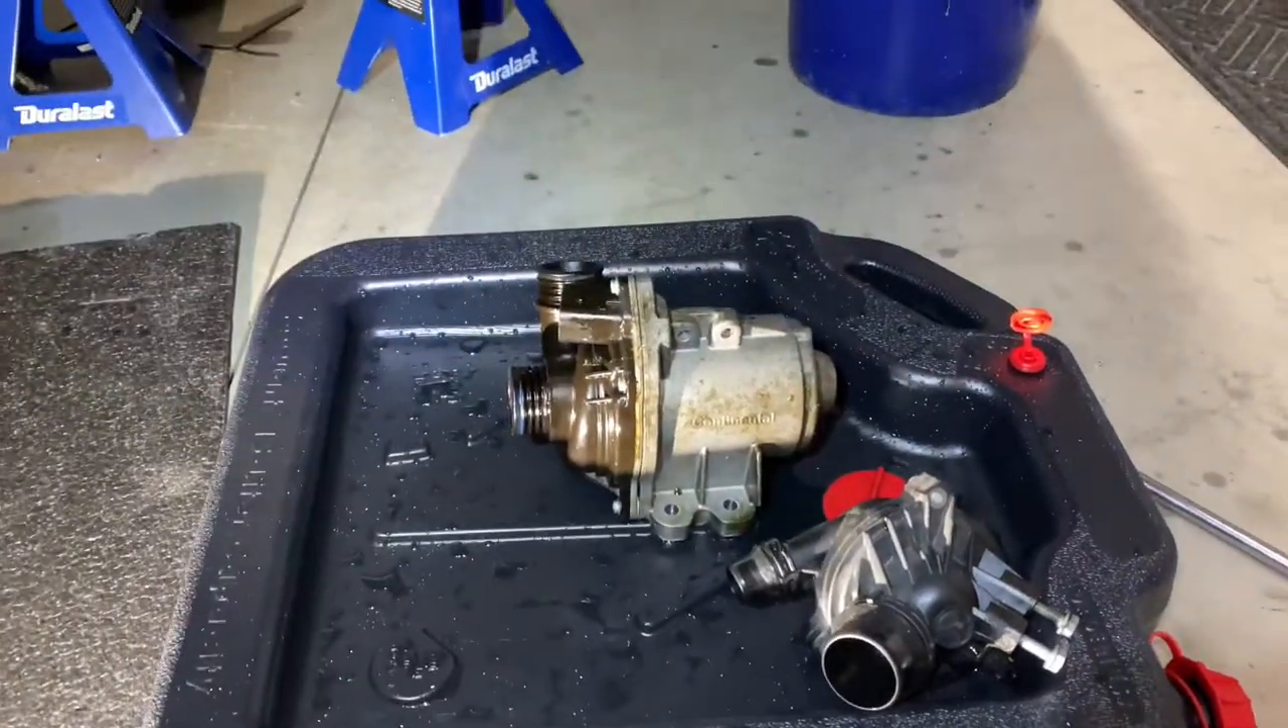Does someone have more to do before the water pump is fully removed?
No.